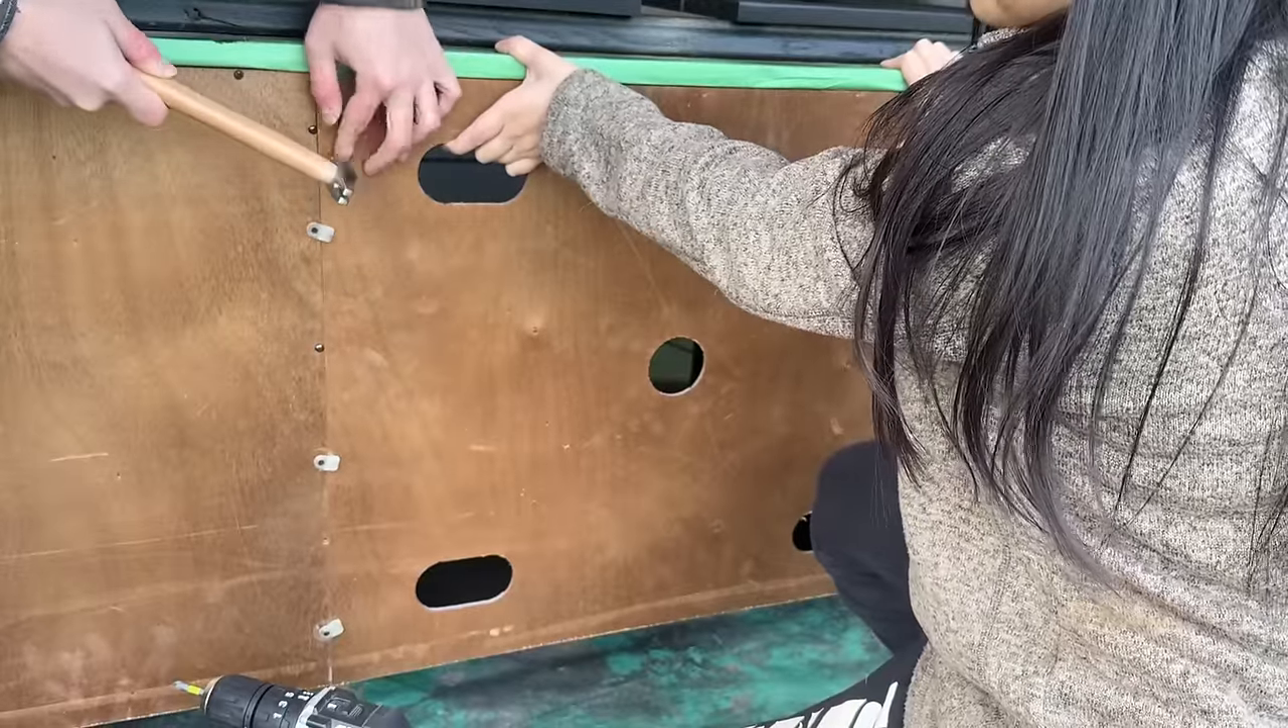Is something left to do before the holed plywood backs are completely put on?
Yes.